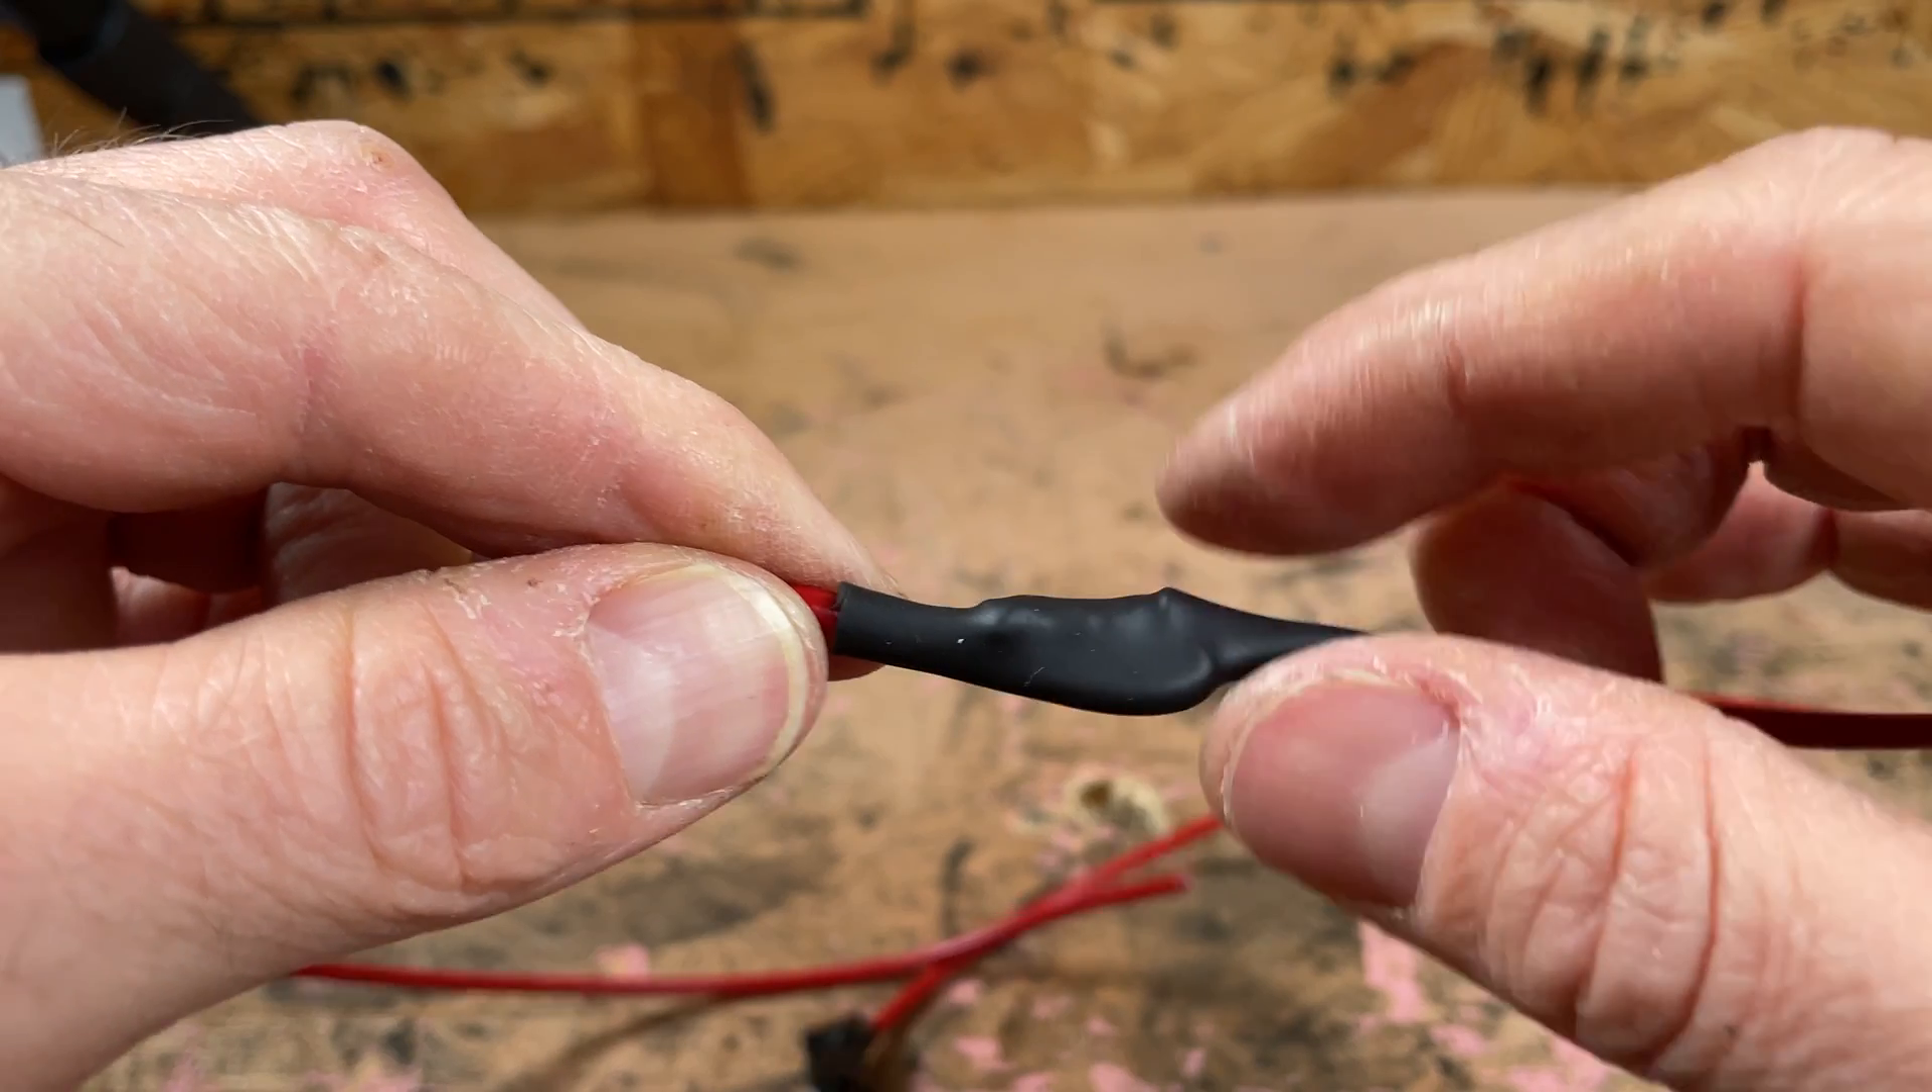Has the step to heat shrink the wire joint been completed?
Yes.